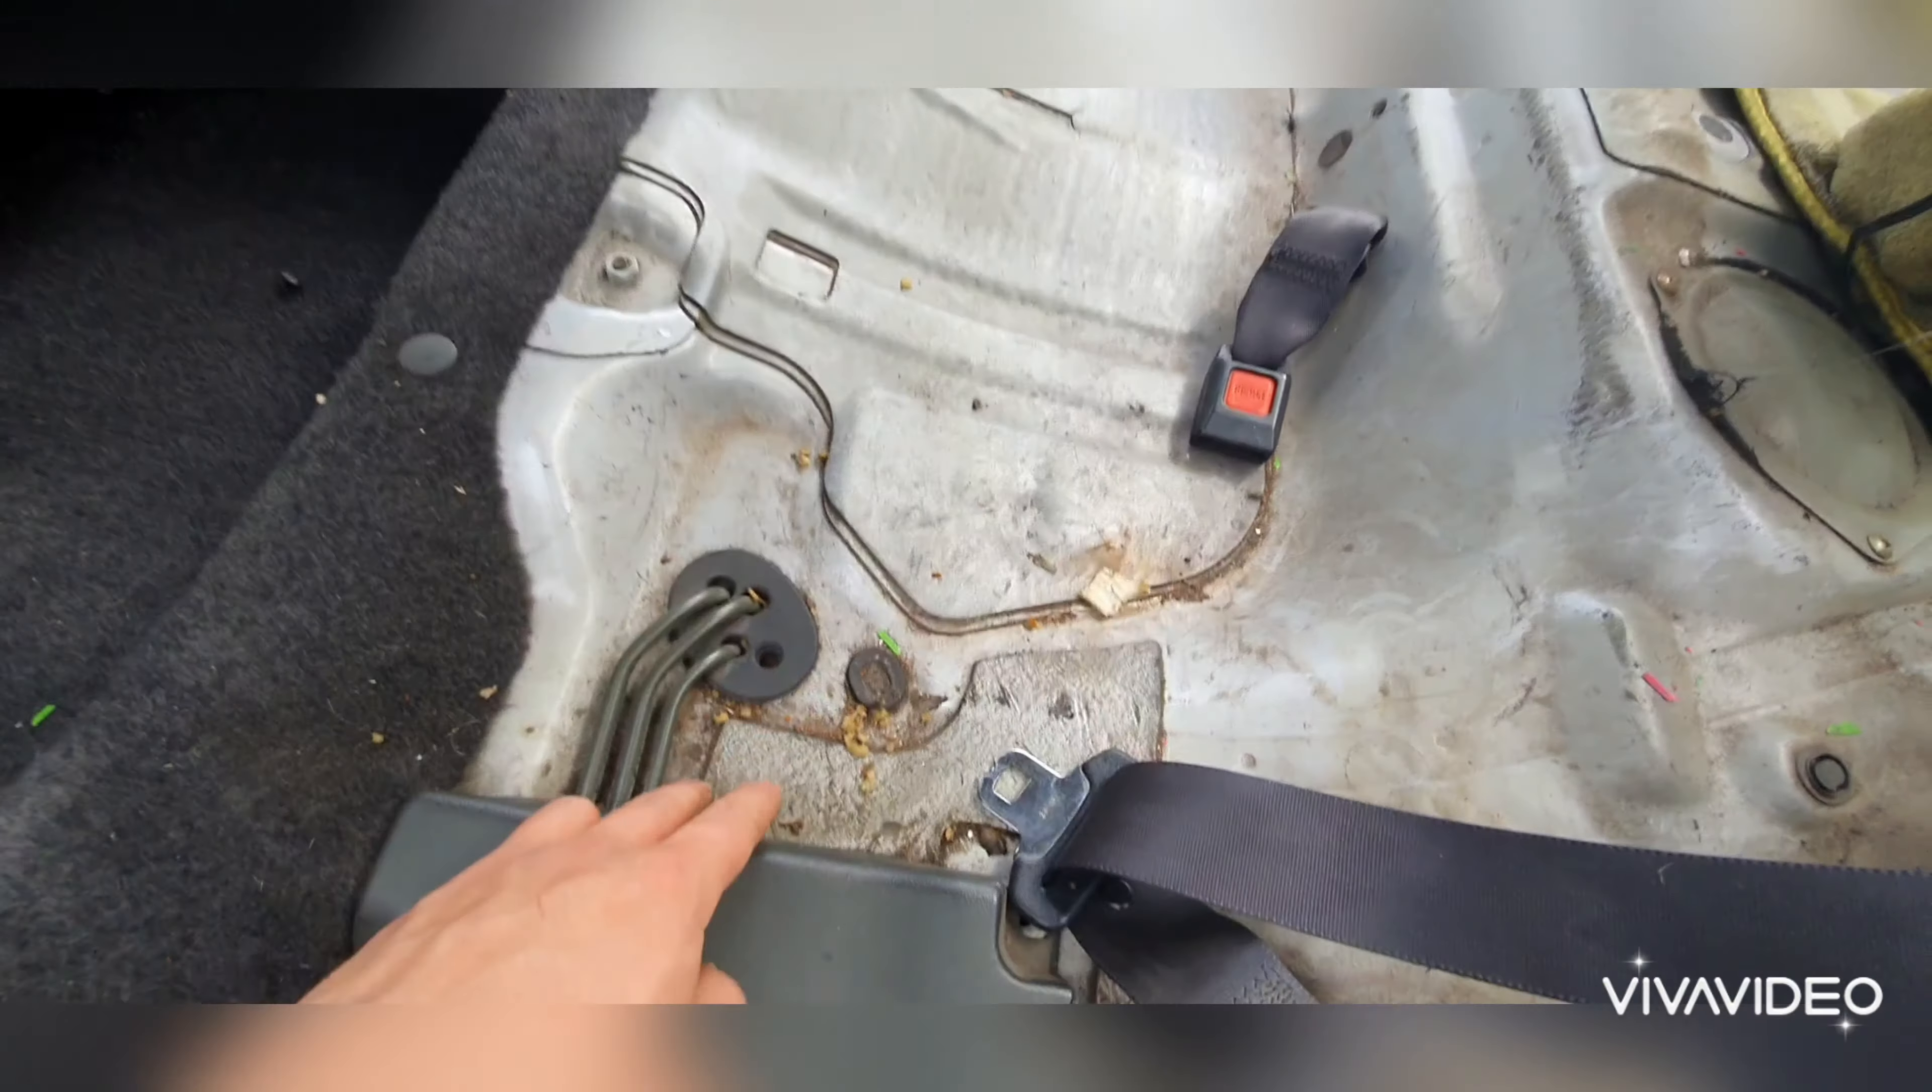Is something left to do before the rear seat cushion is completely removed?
No.